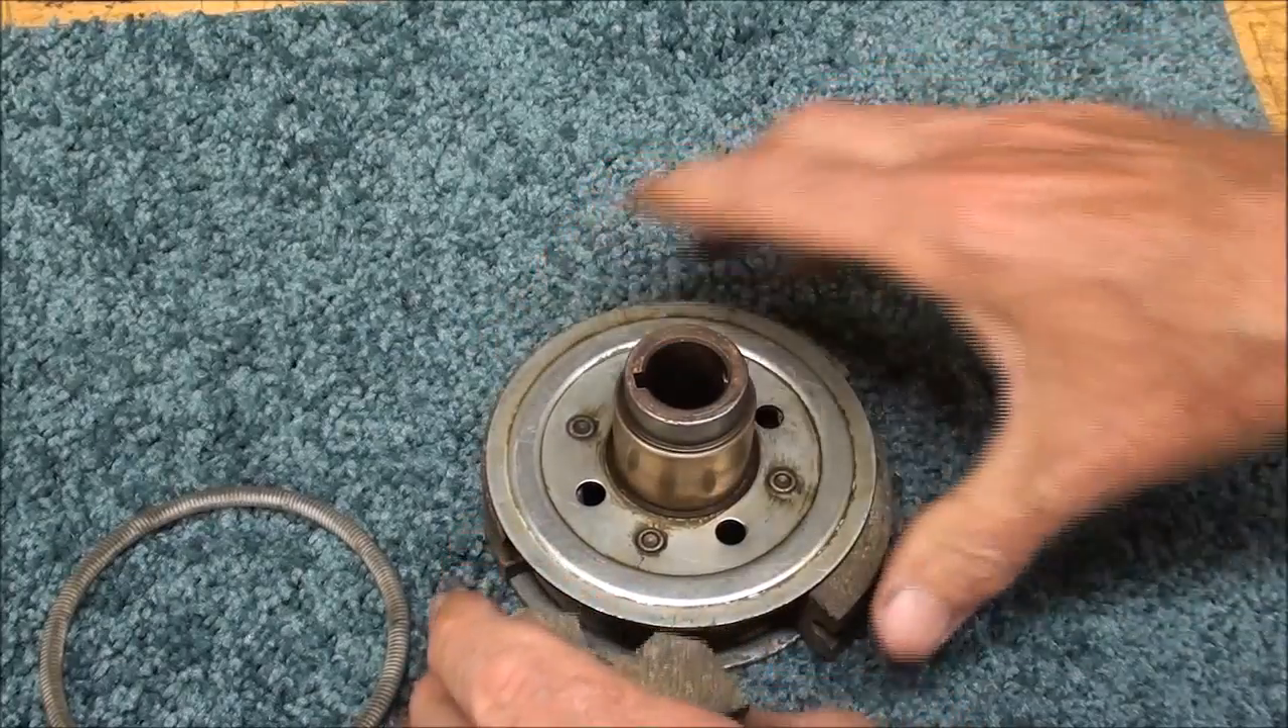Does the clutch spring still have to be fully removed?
No.